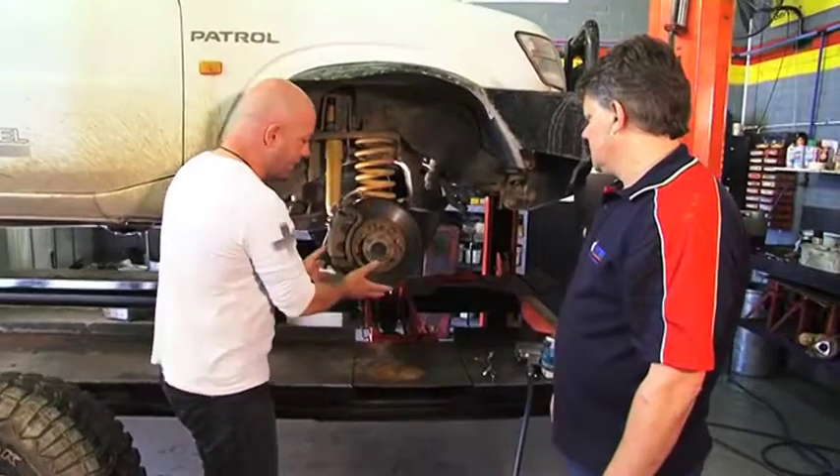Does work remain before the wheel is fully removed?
No.